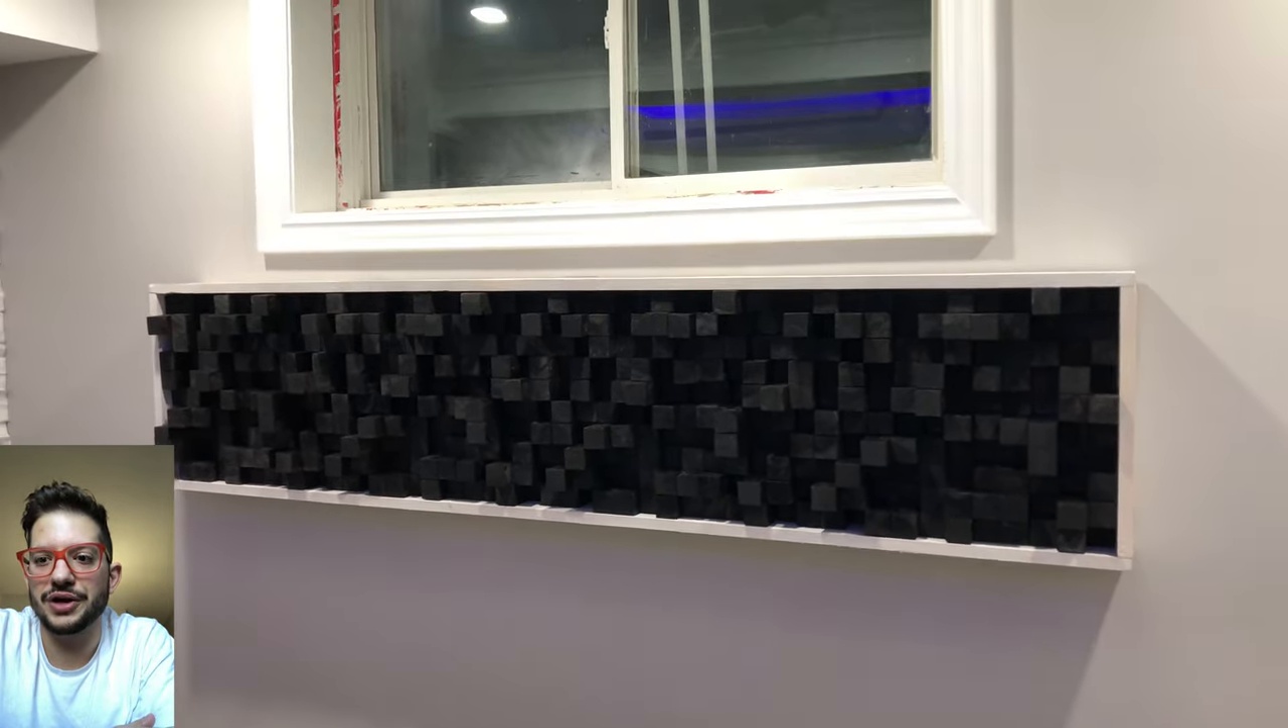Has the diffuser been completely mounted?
Yes.